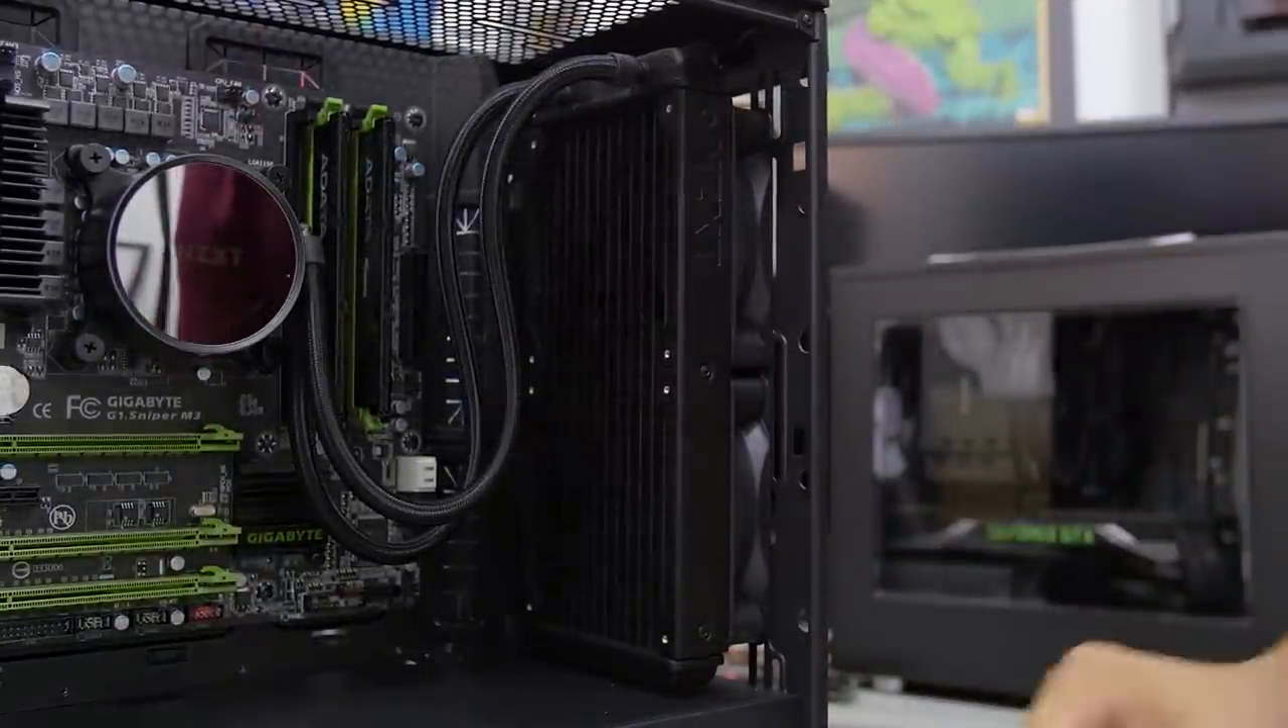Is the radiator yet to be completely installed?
No.